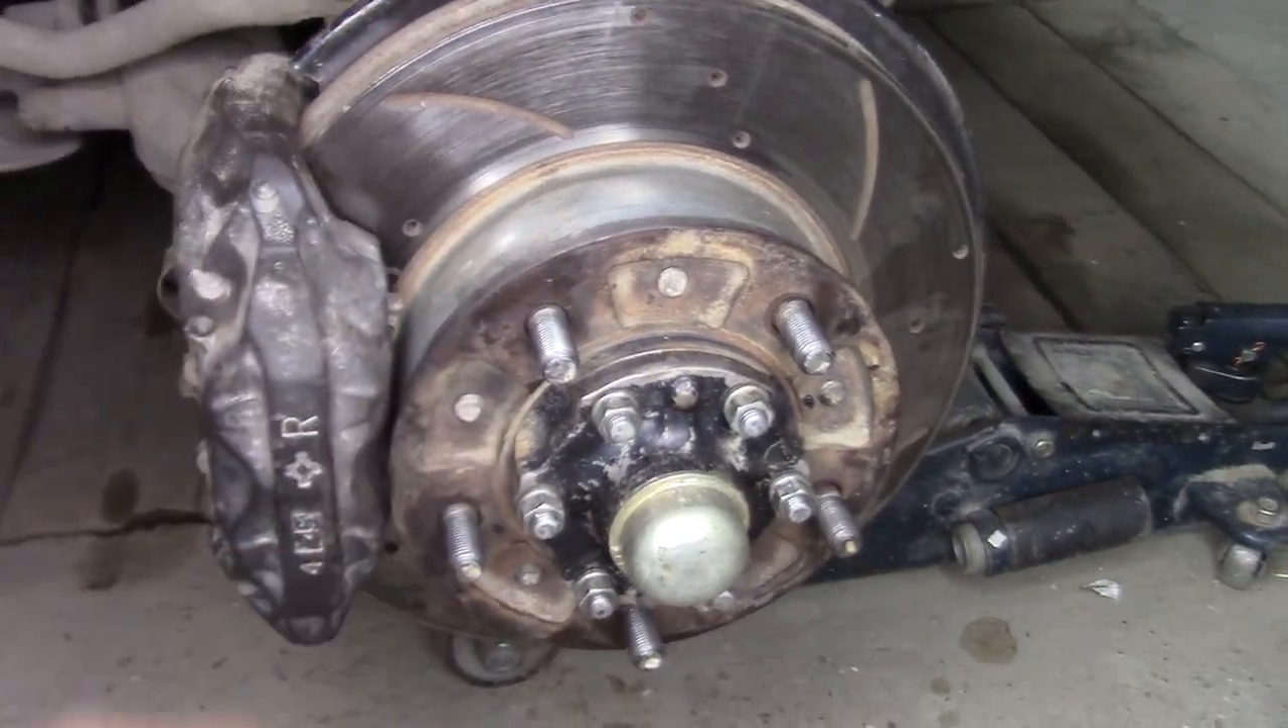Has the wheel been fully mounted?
No.